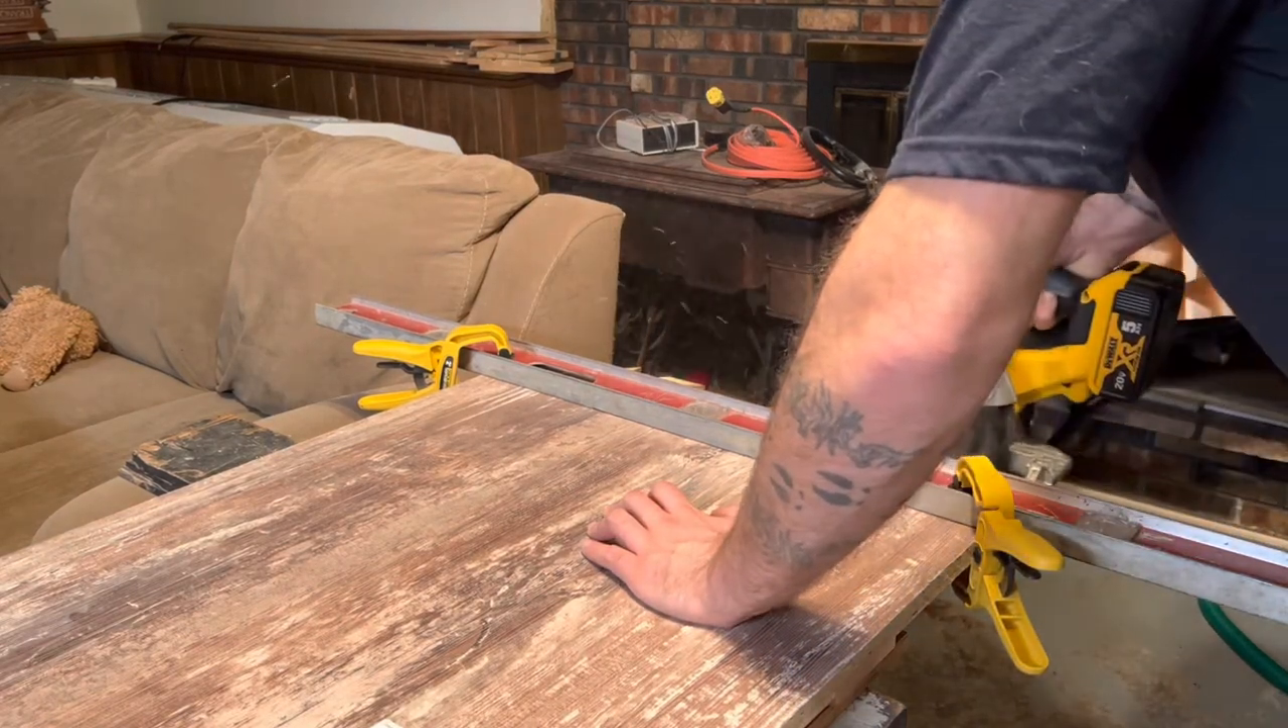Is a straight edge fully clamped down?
Yes.